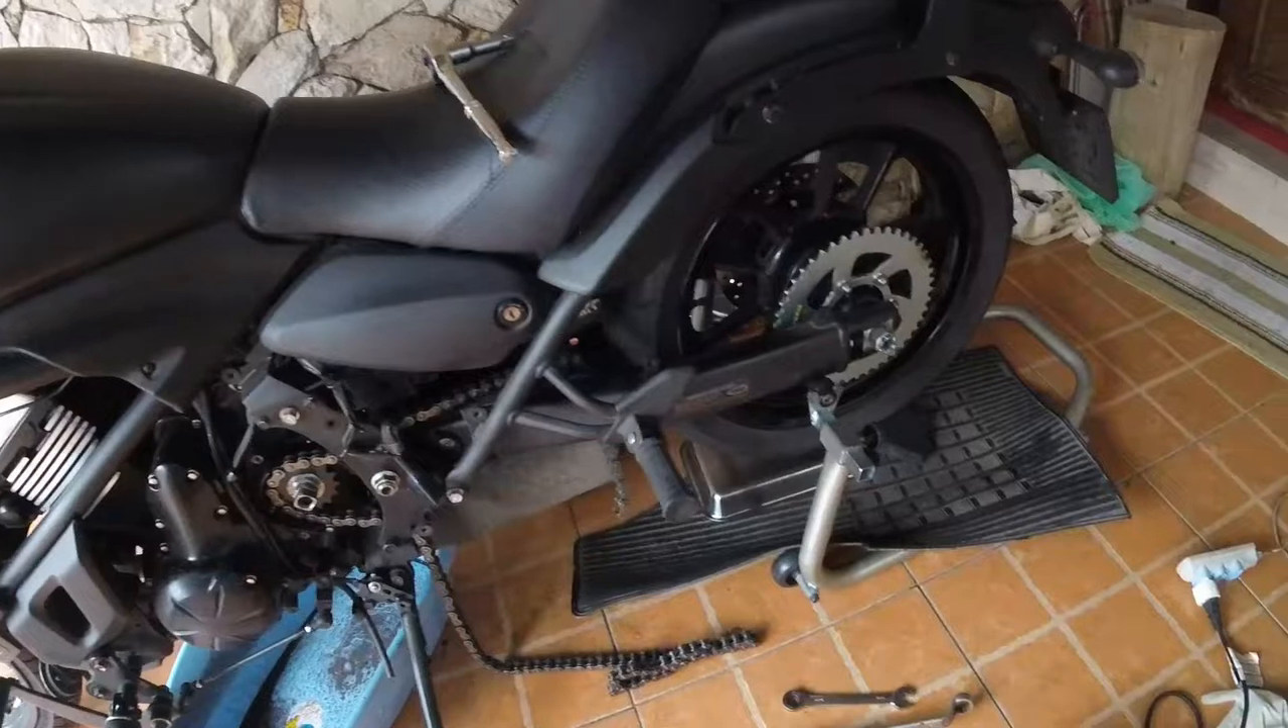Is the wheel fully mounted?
Yes.